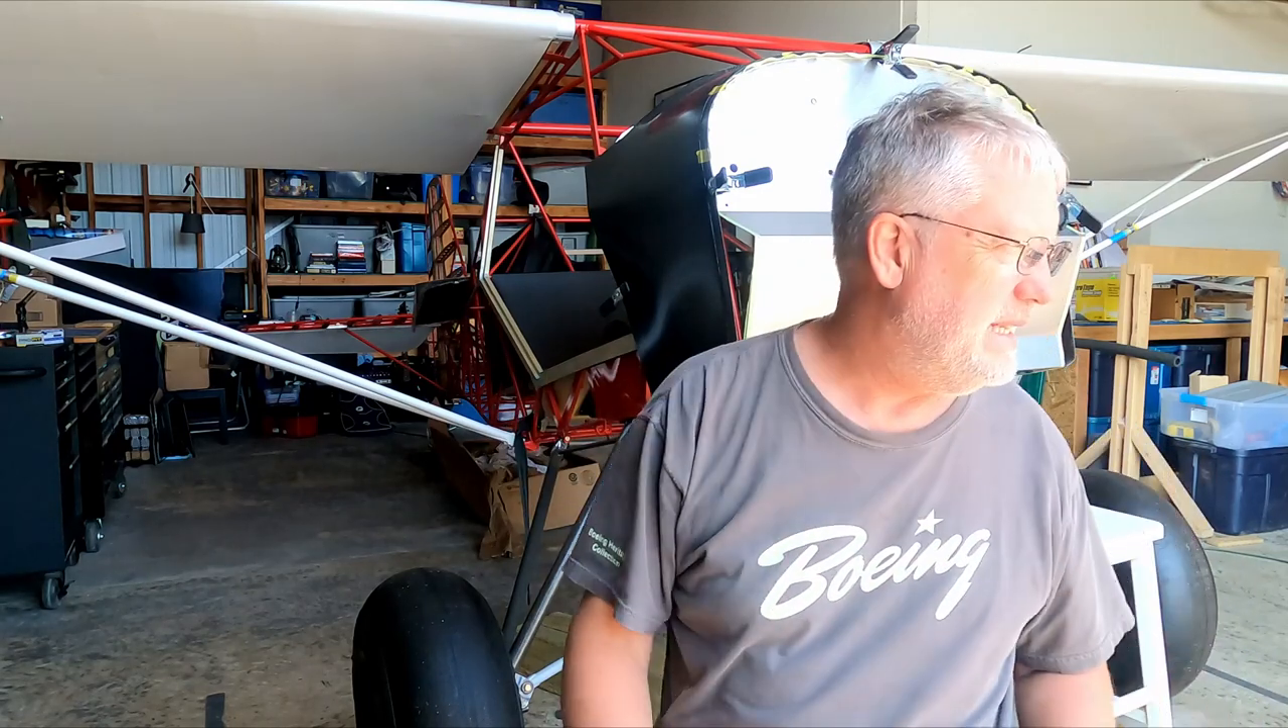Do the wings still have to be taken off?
Yes.